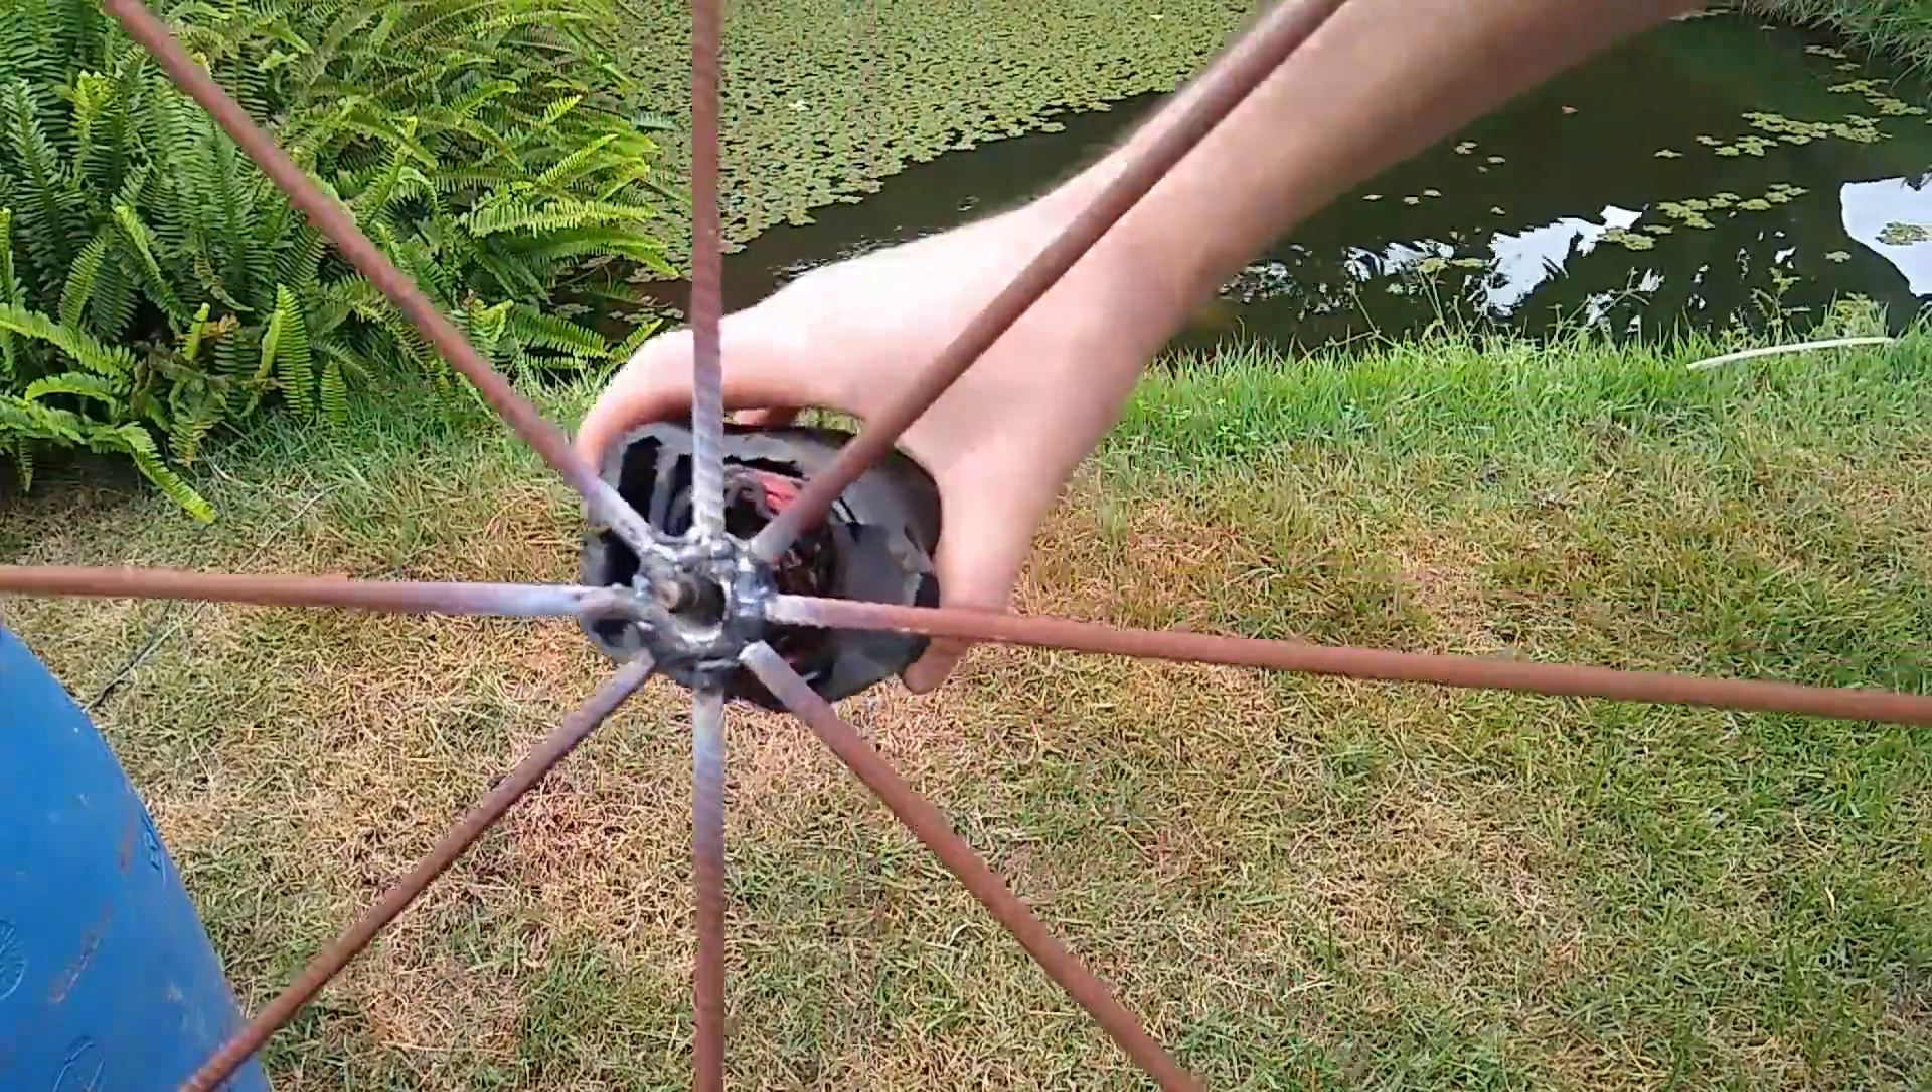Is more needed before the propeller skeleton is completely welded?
No.